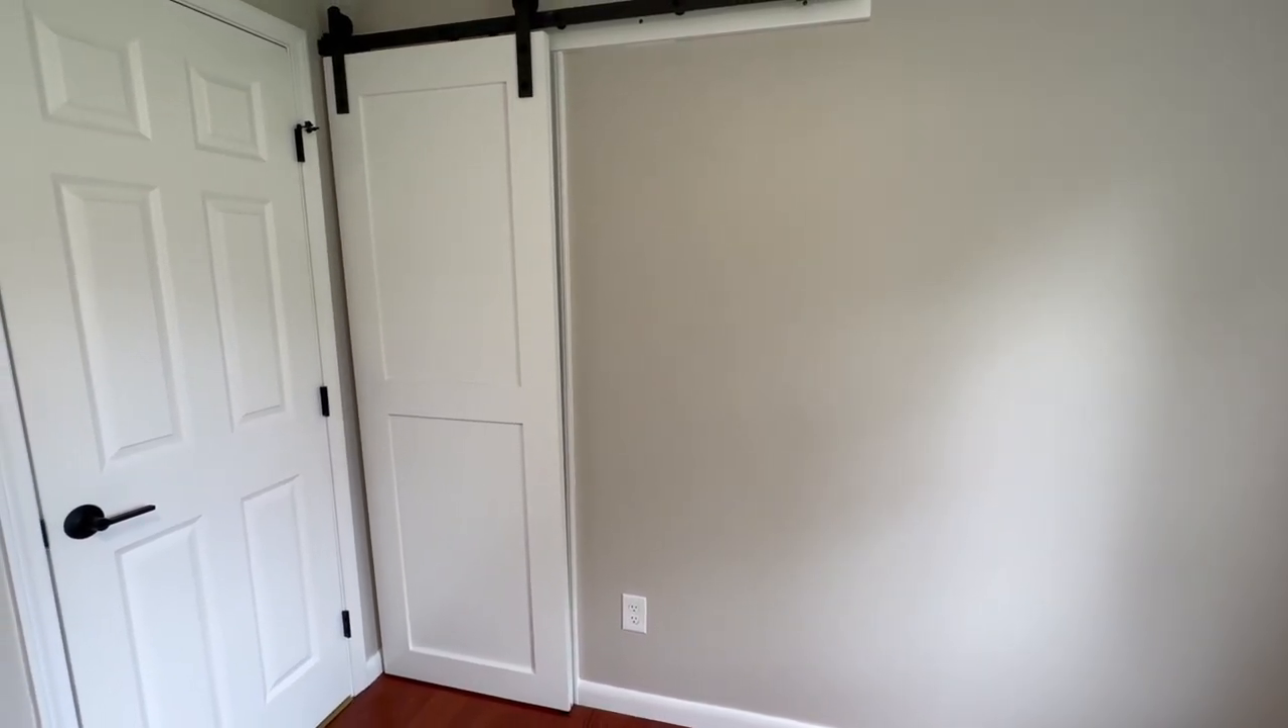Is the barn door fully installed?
Yes.